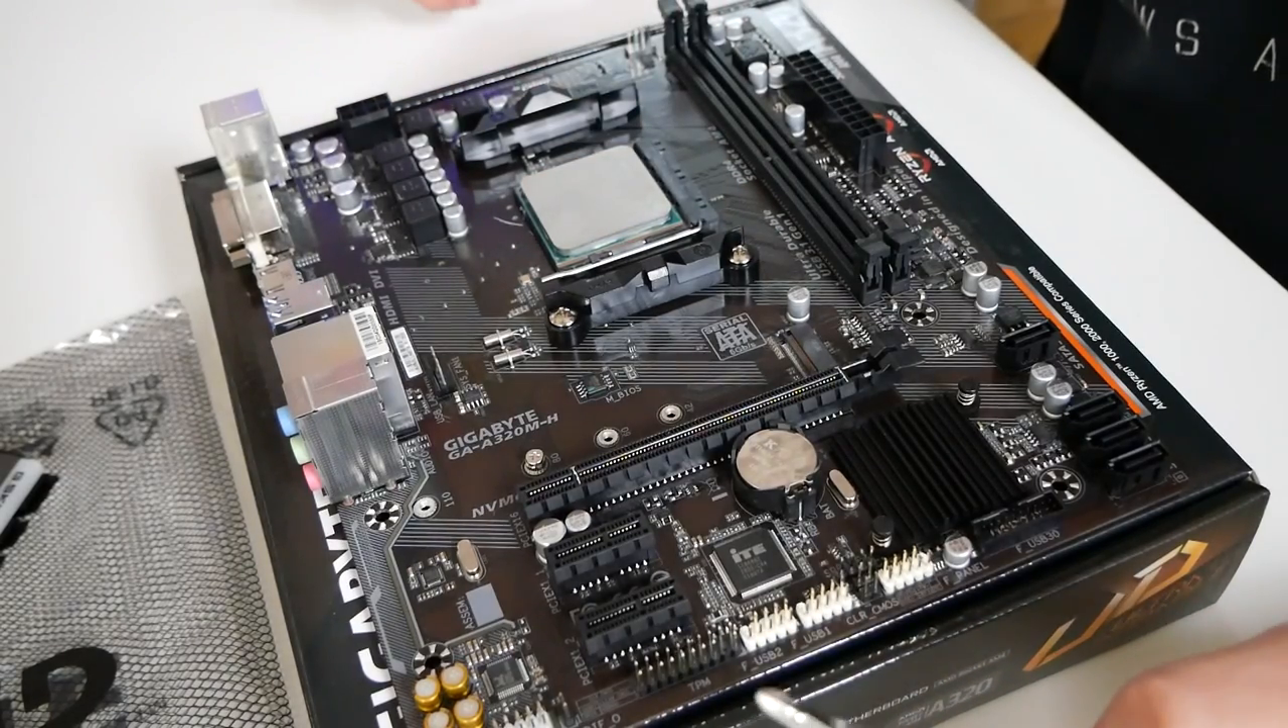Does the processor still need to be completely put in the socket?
No.